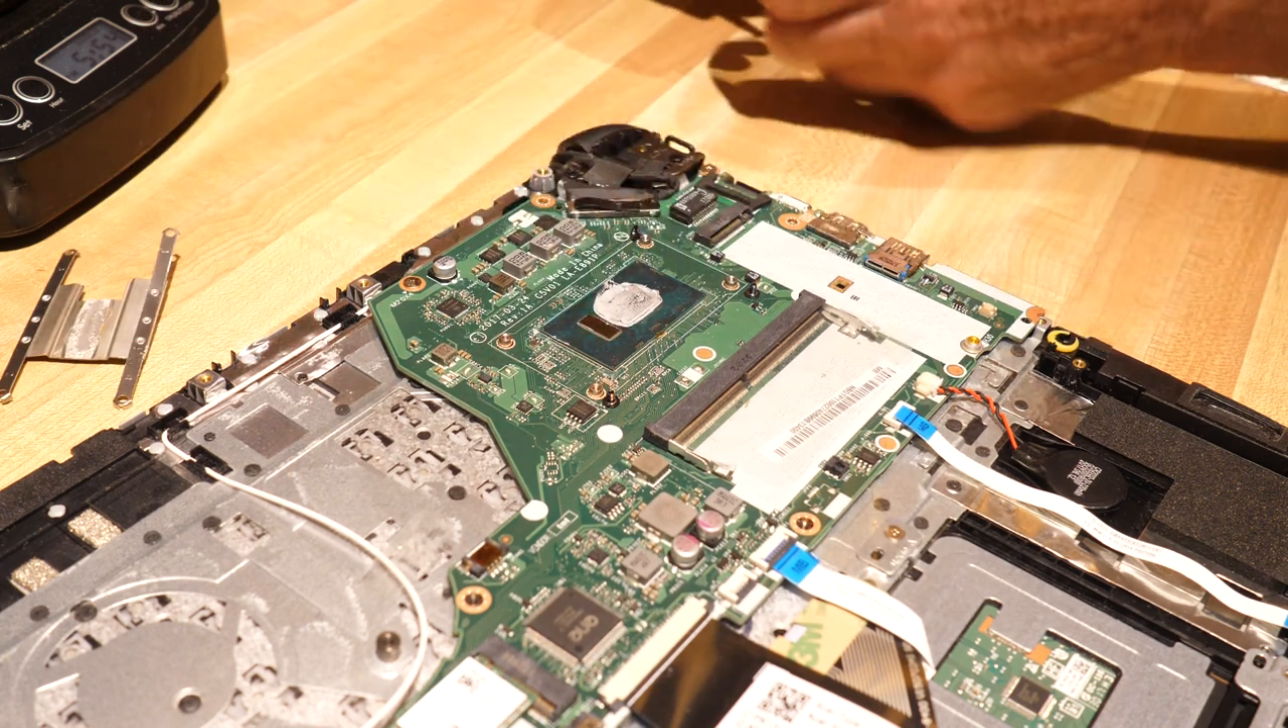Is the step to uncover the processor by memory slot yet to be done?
No.